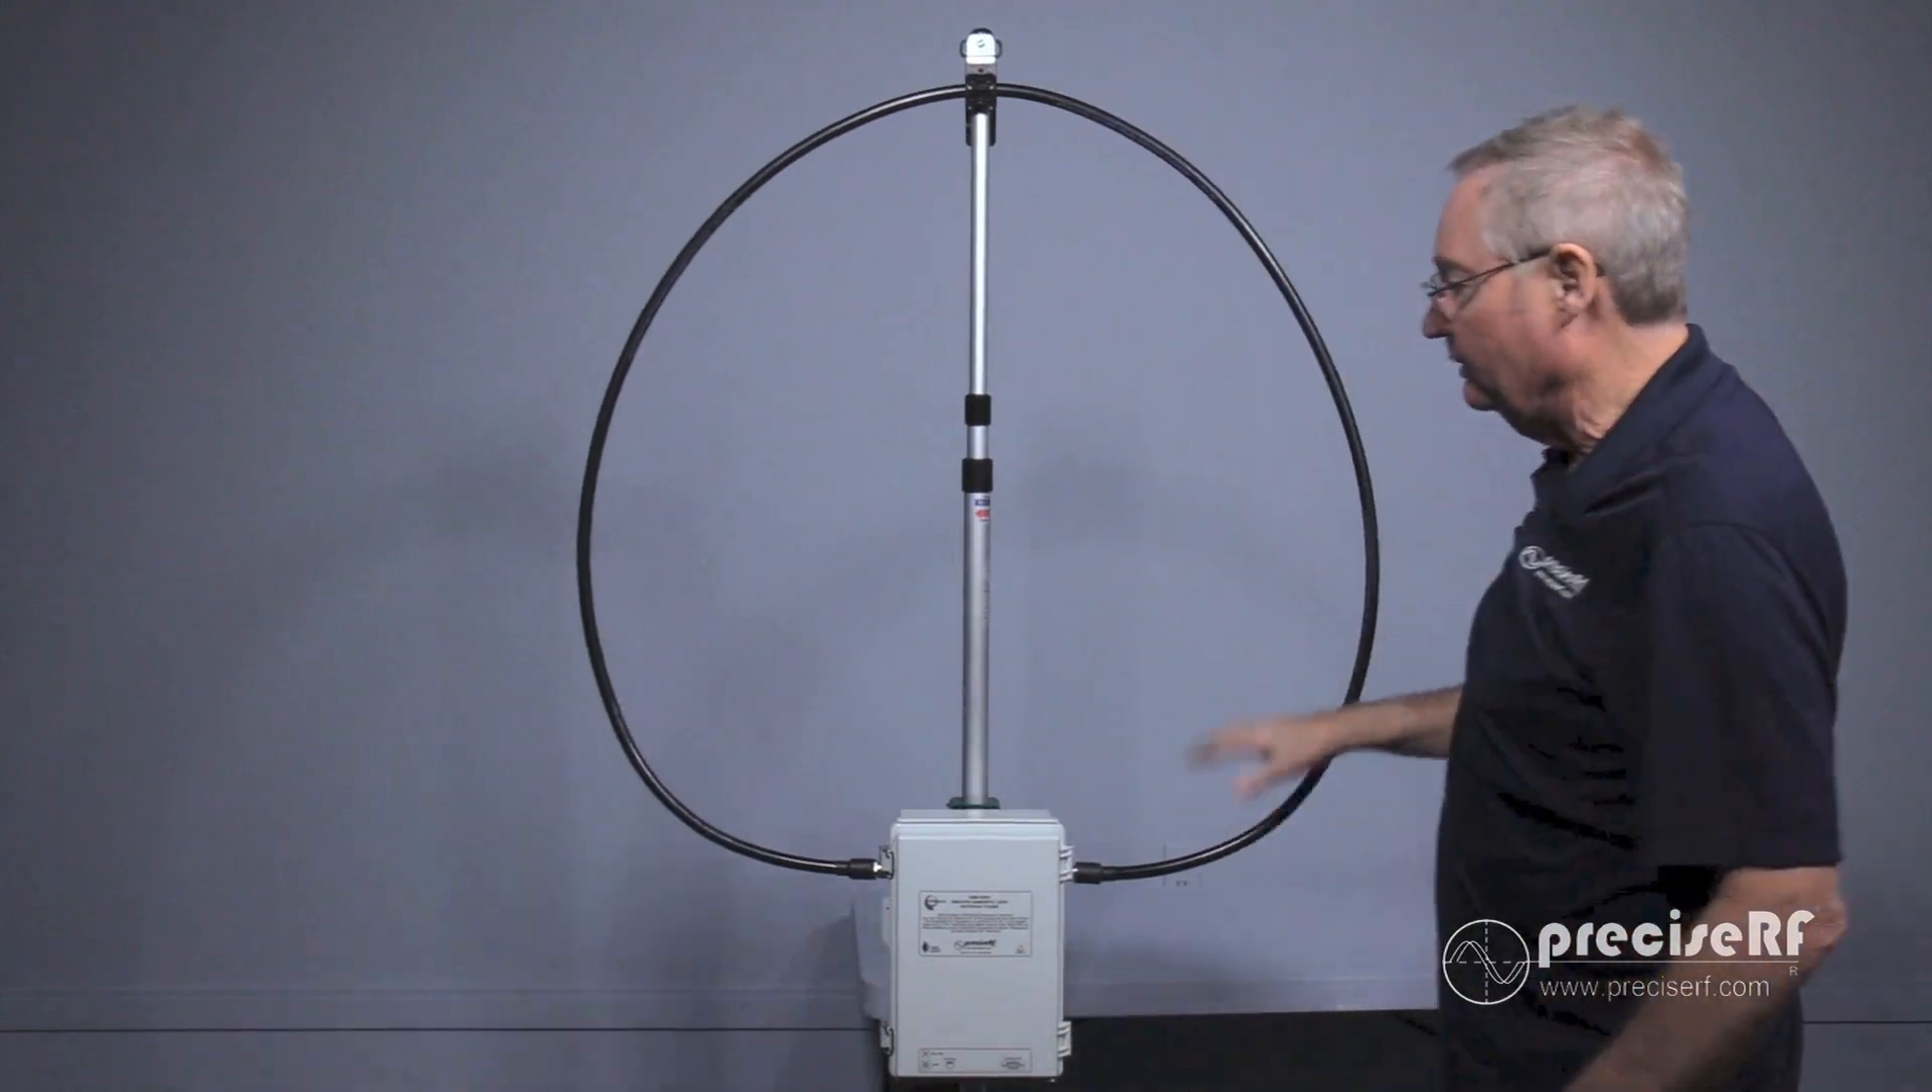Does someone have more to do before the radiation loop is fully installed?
No.